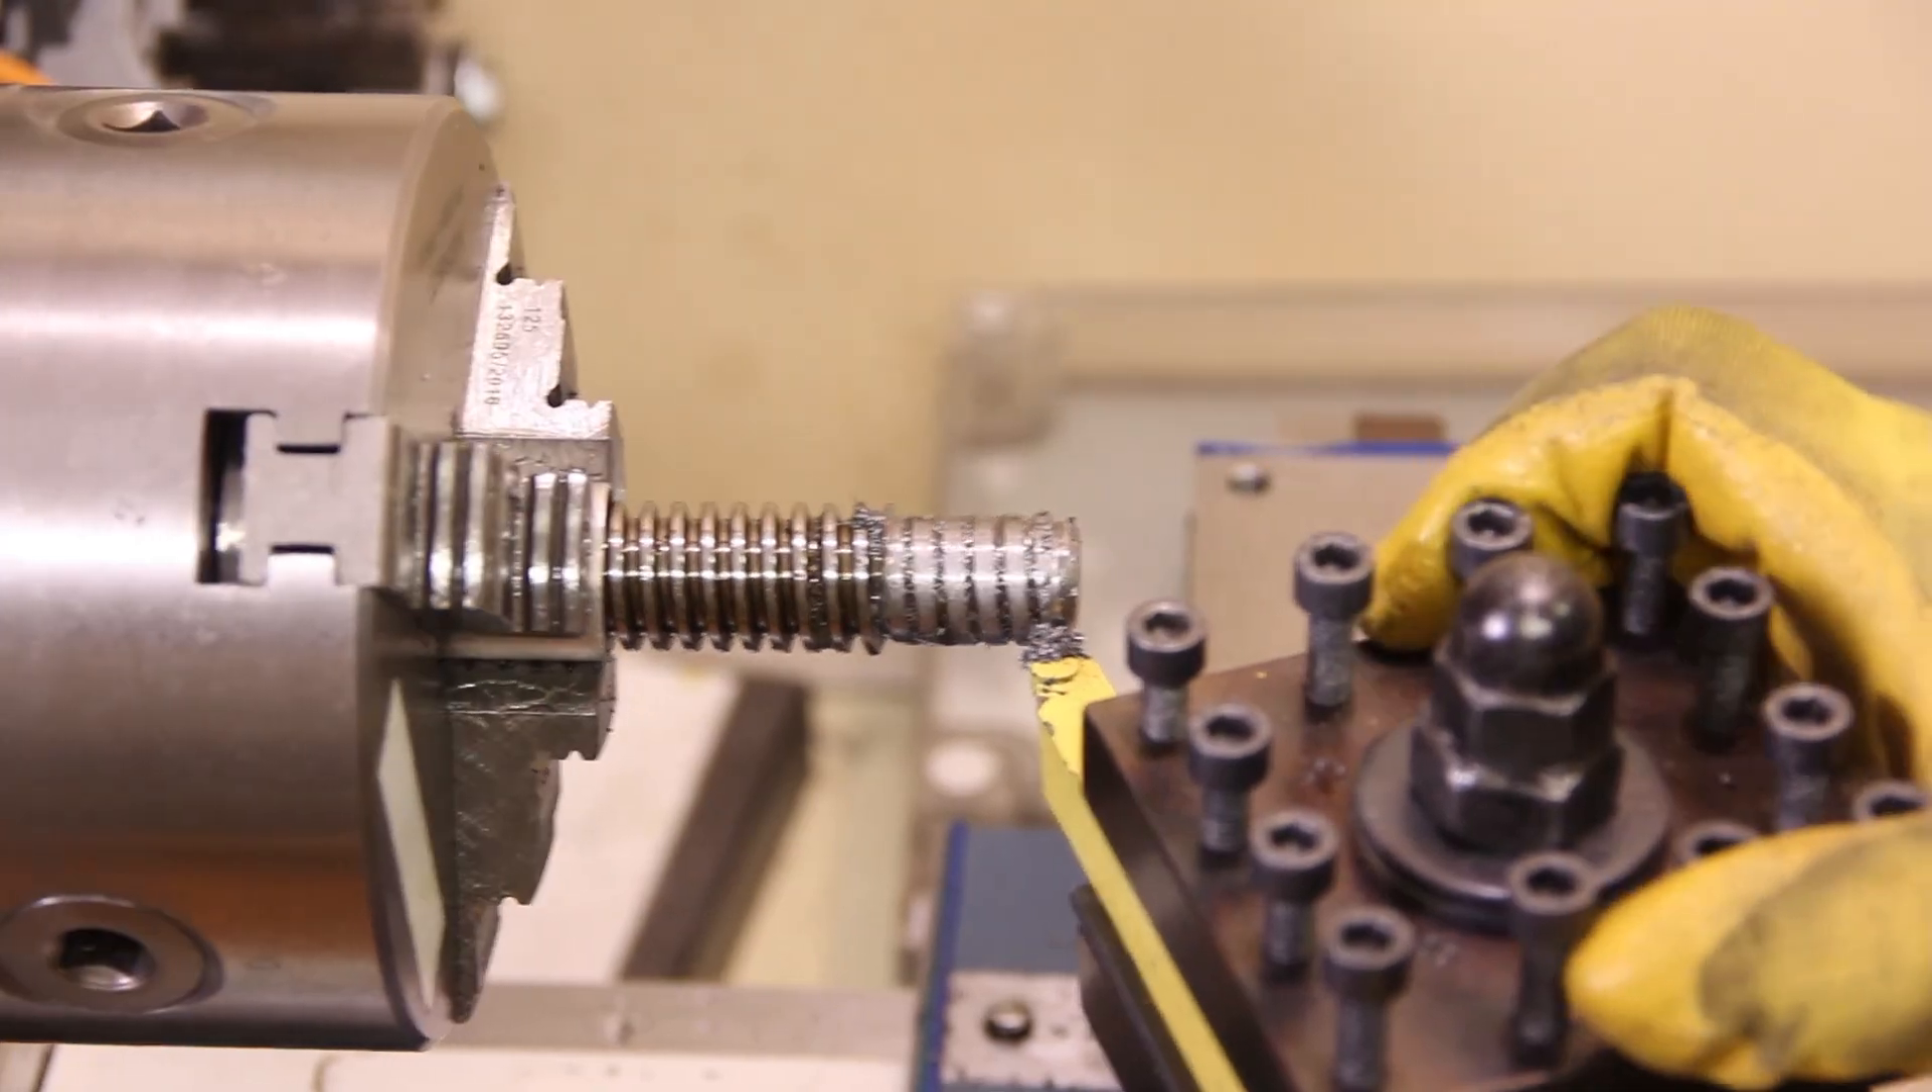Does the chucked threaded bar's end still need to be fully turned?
Yes.